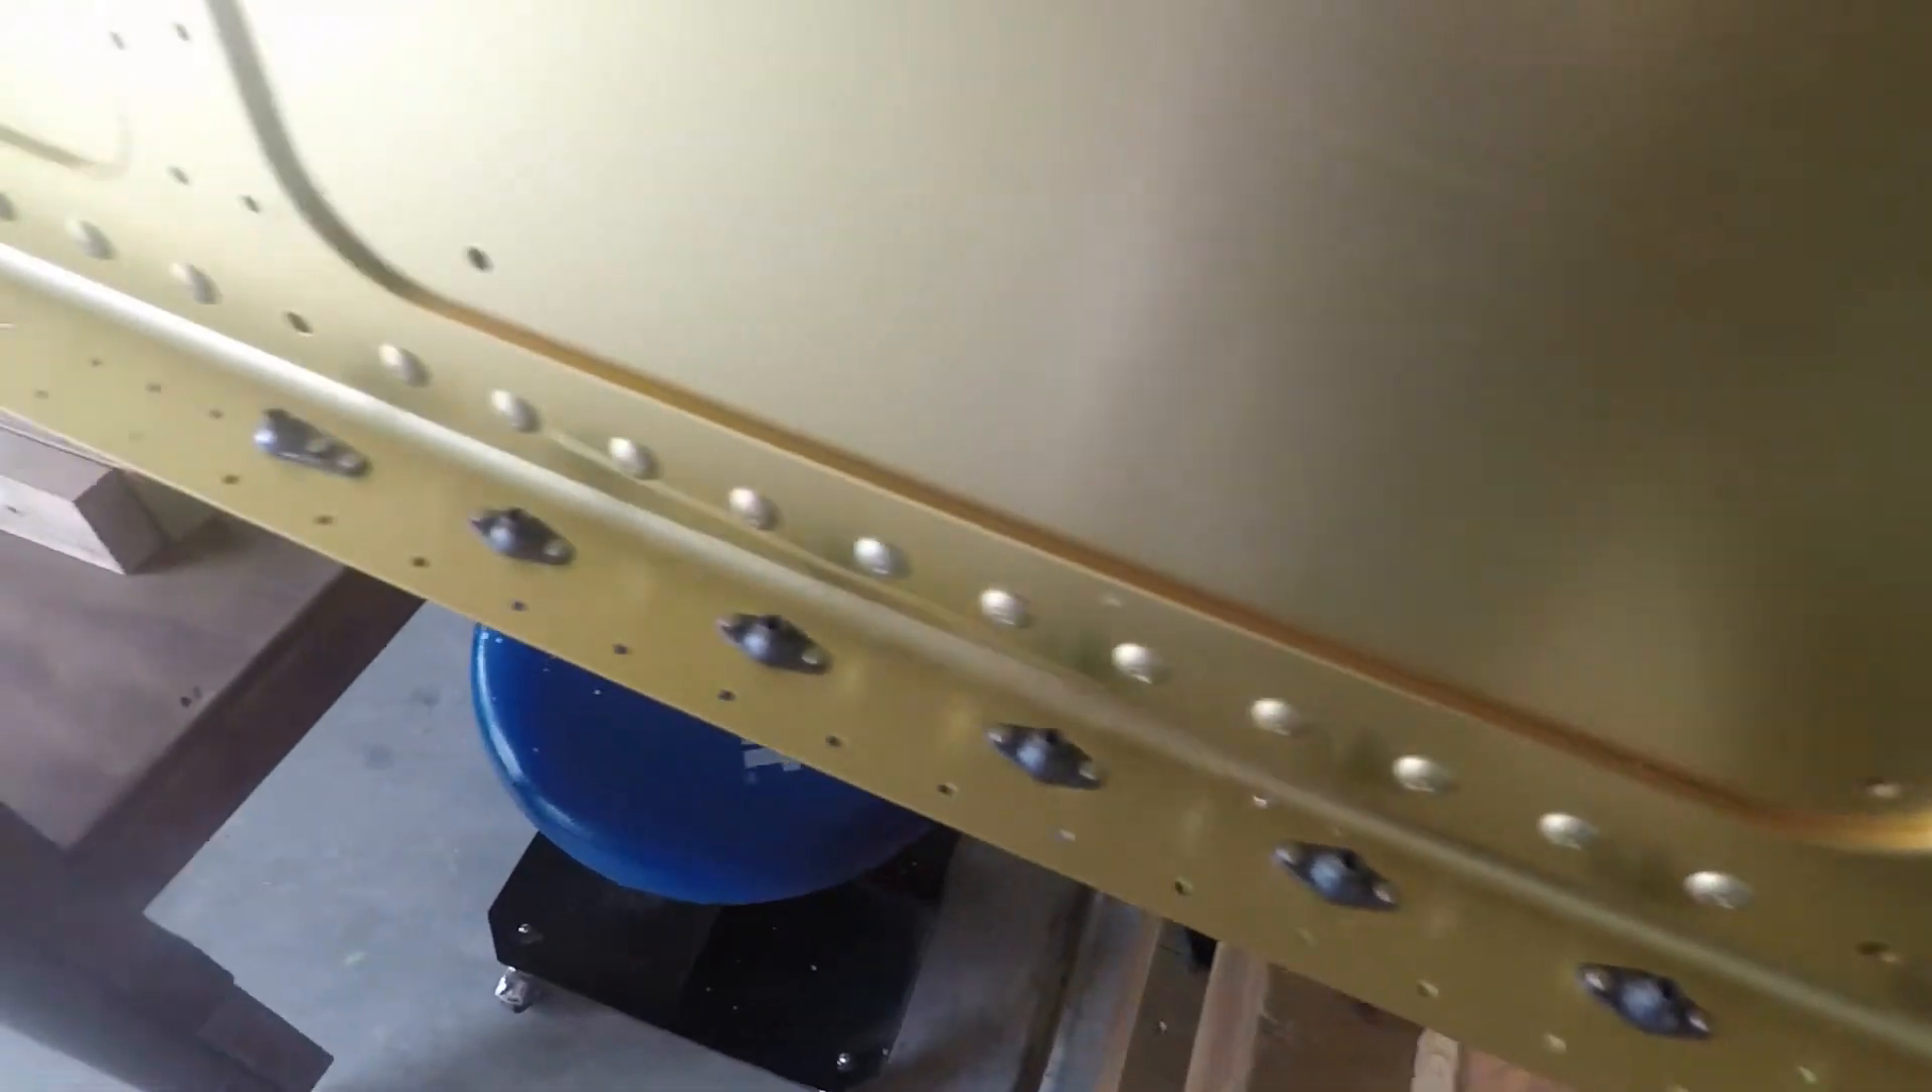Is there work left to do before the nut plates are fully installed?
No.